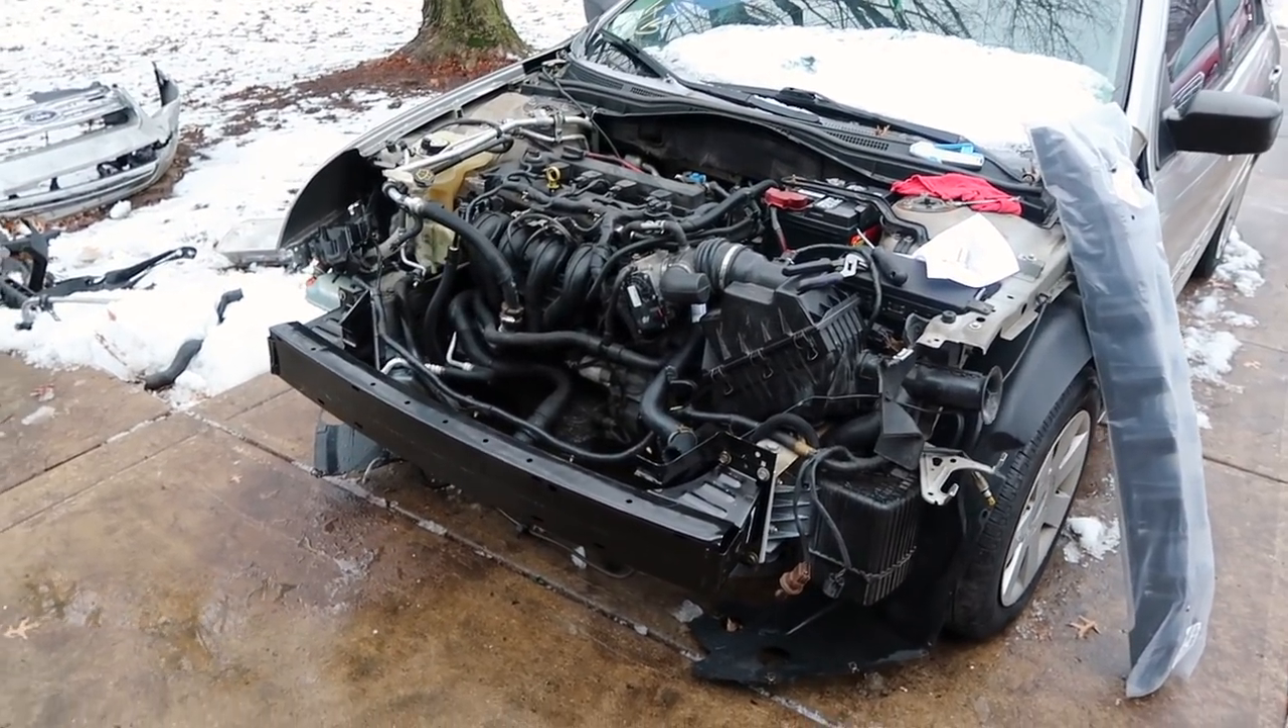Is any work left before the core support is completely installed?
Yes.